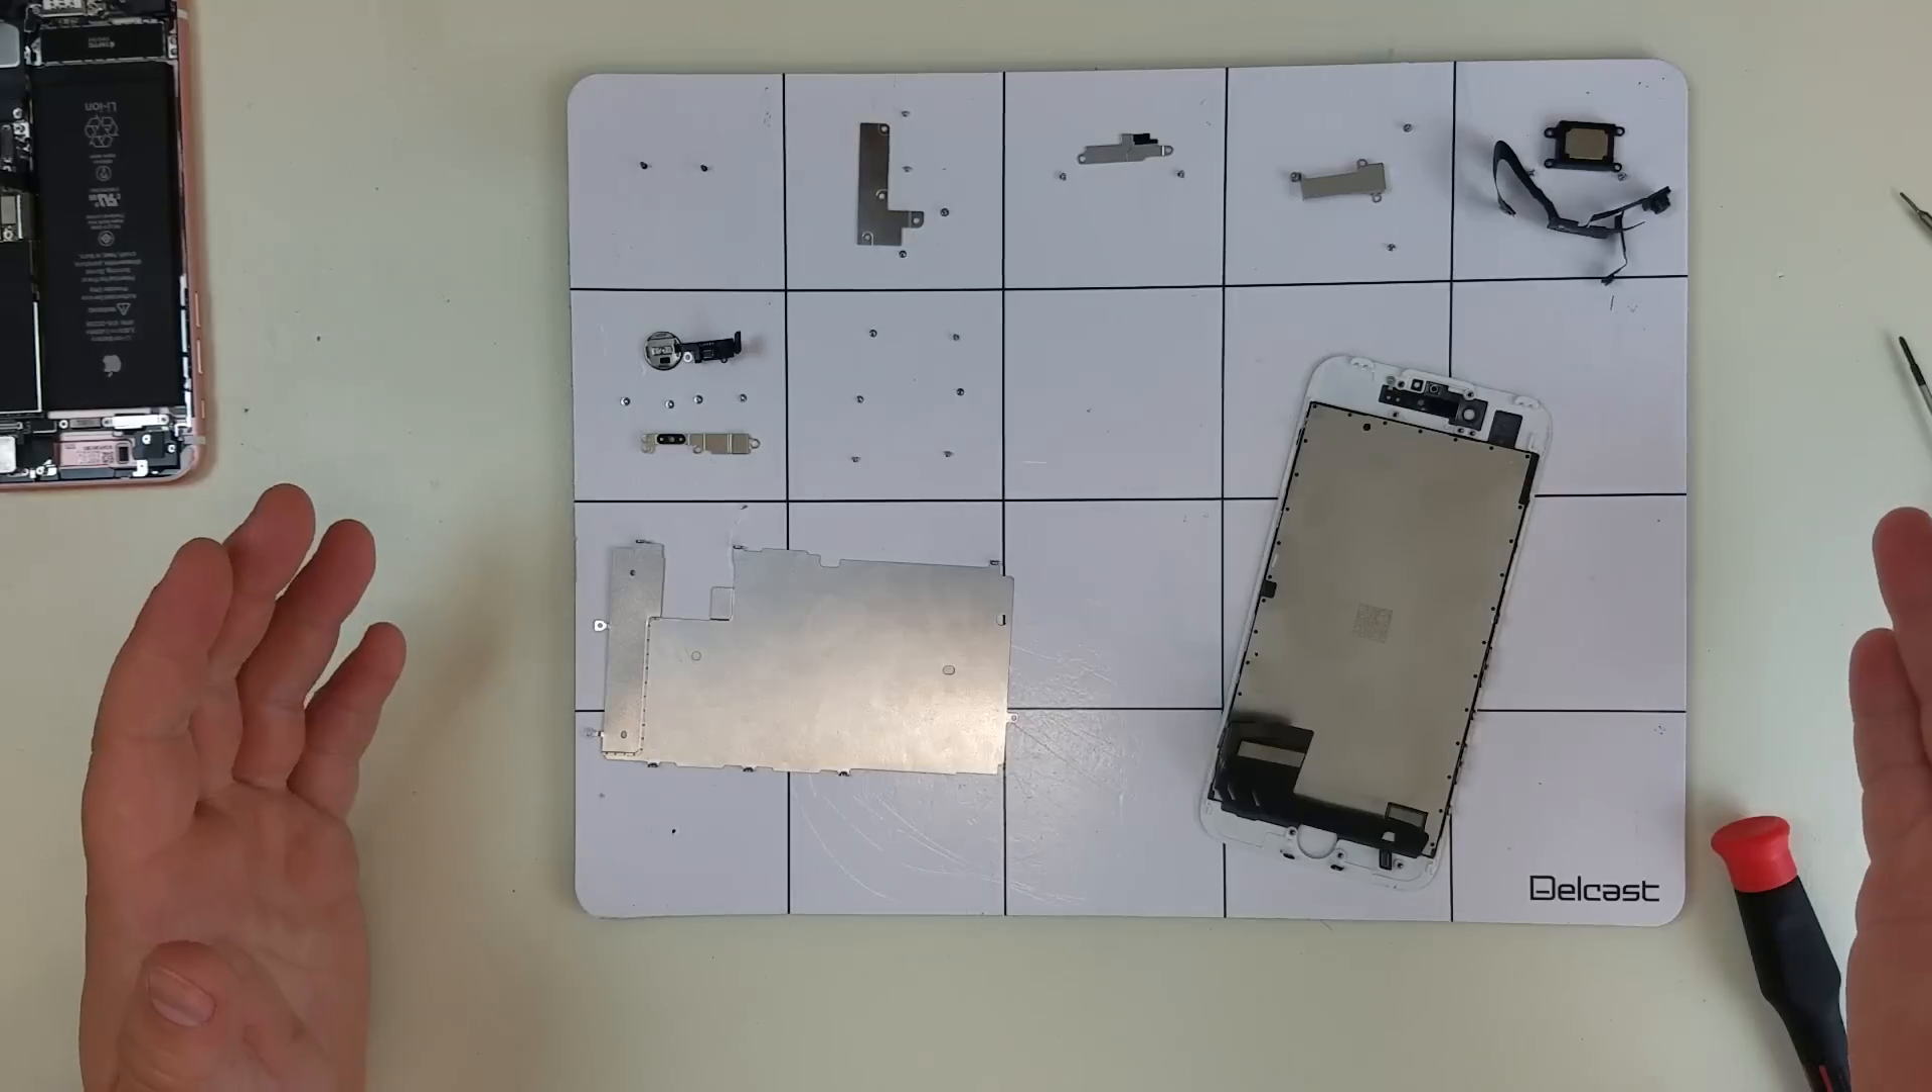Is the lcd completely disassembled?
Yes.